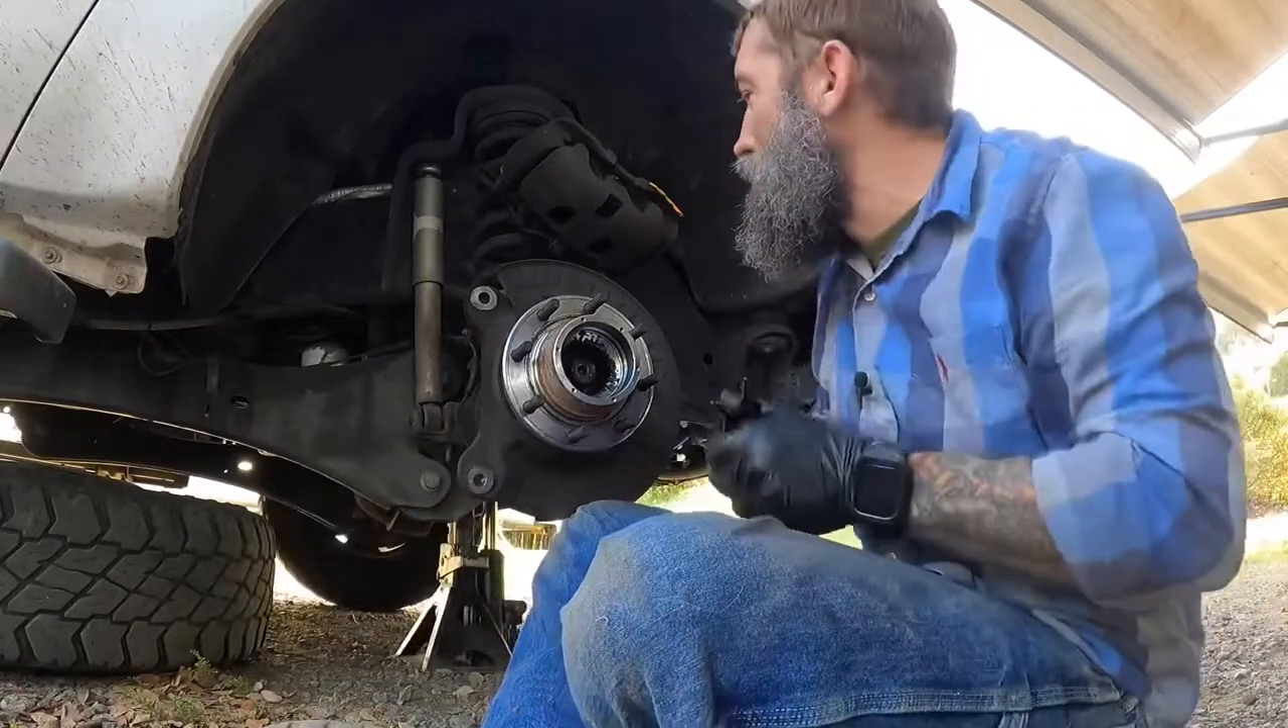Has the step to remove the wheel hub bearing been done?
No.